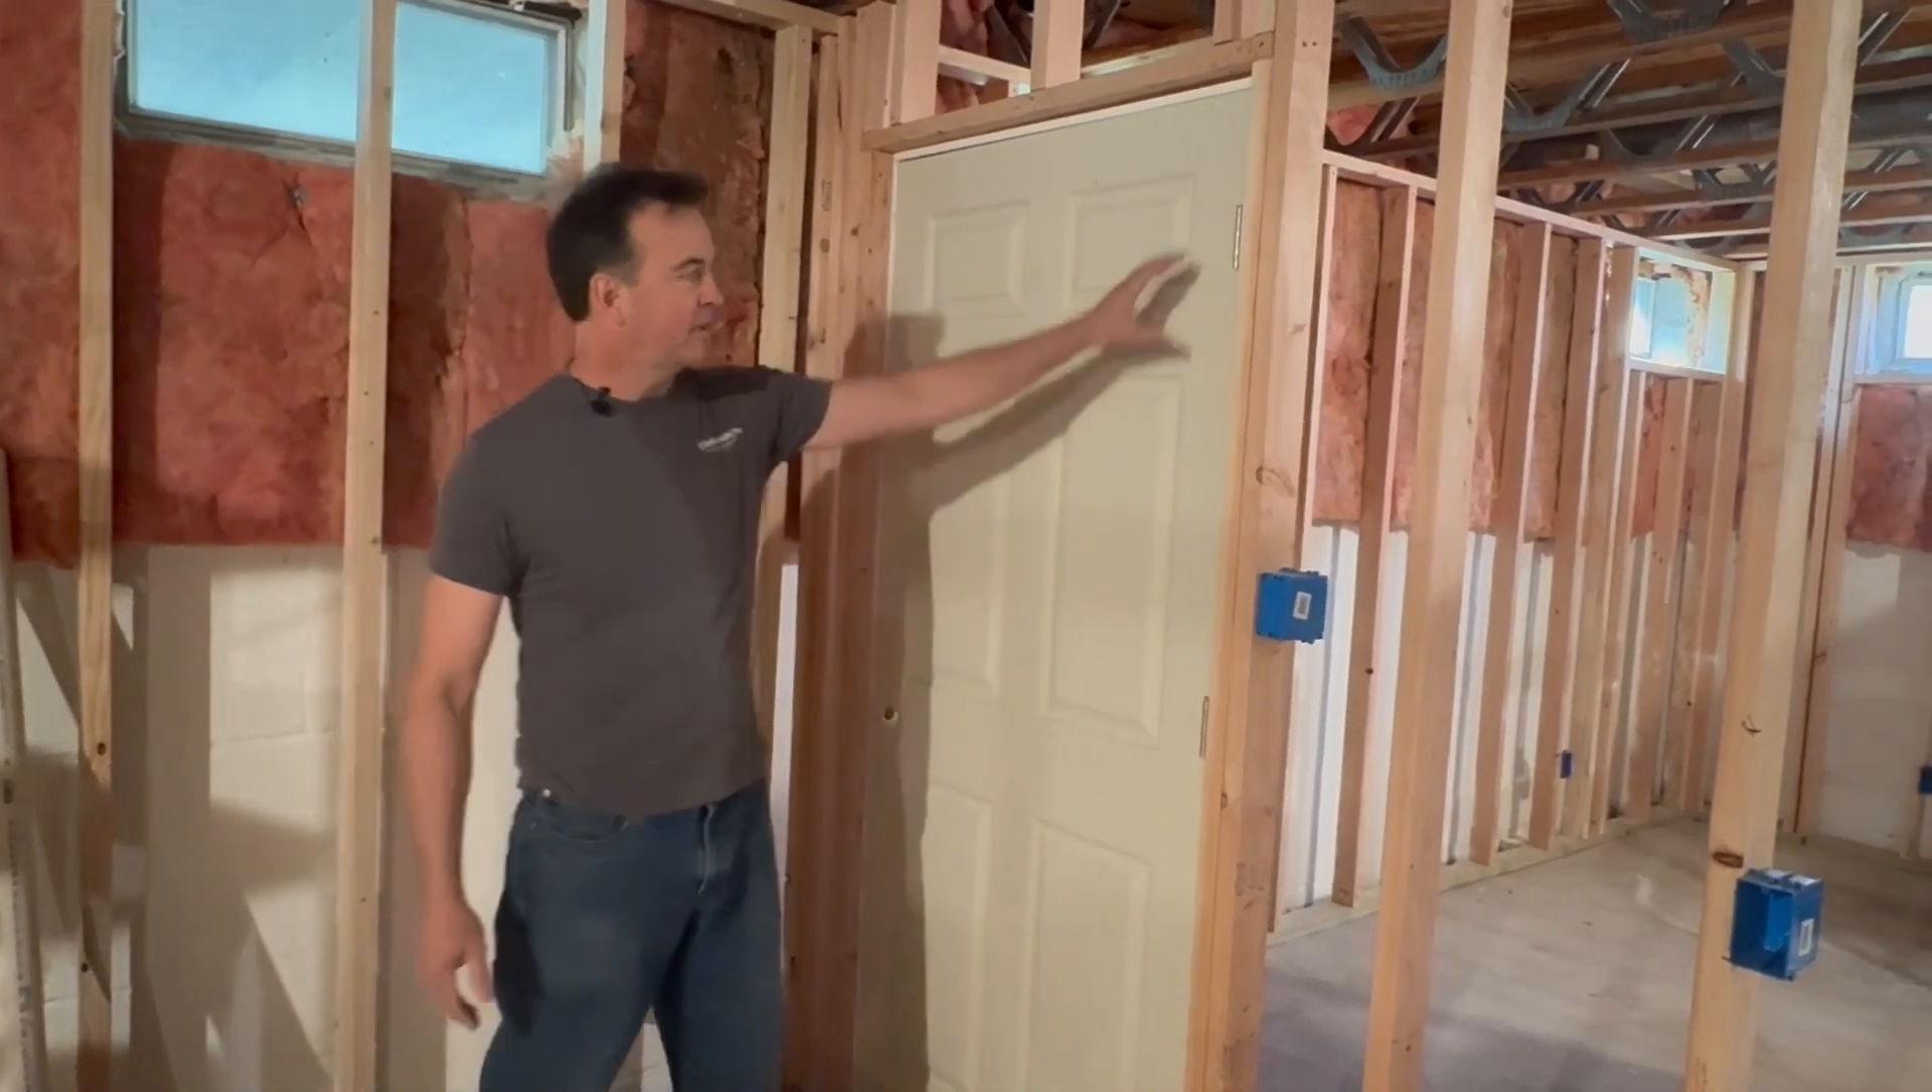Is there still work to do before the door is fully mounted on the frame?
No.